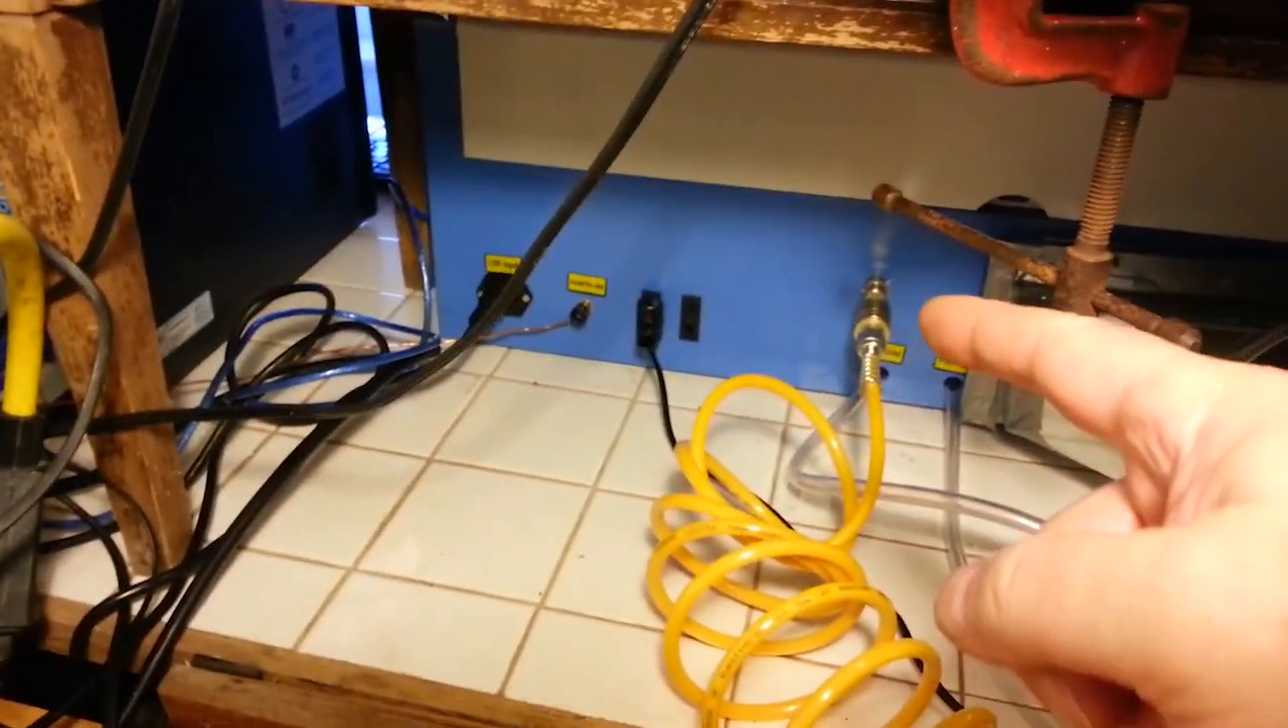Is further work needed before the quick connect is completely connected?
No.